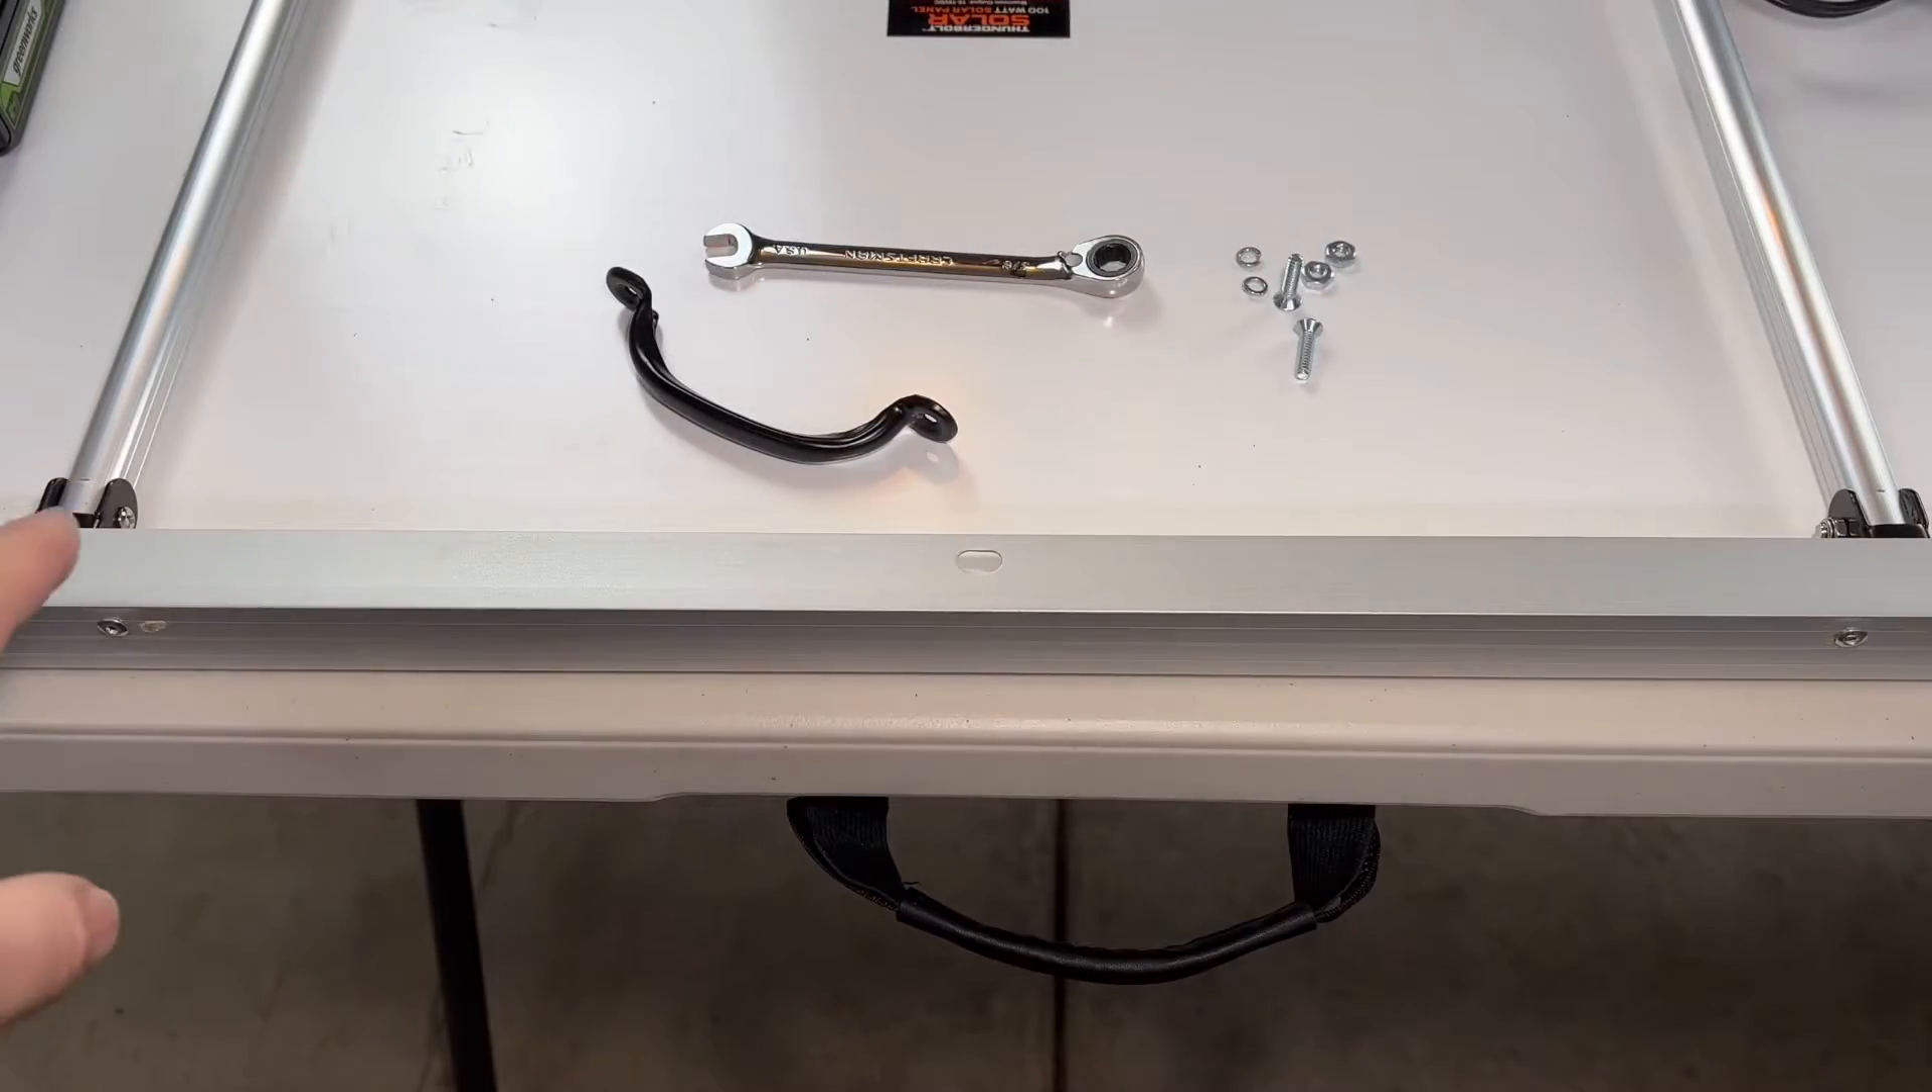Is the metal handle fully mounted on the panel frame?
No.